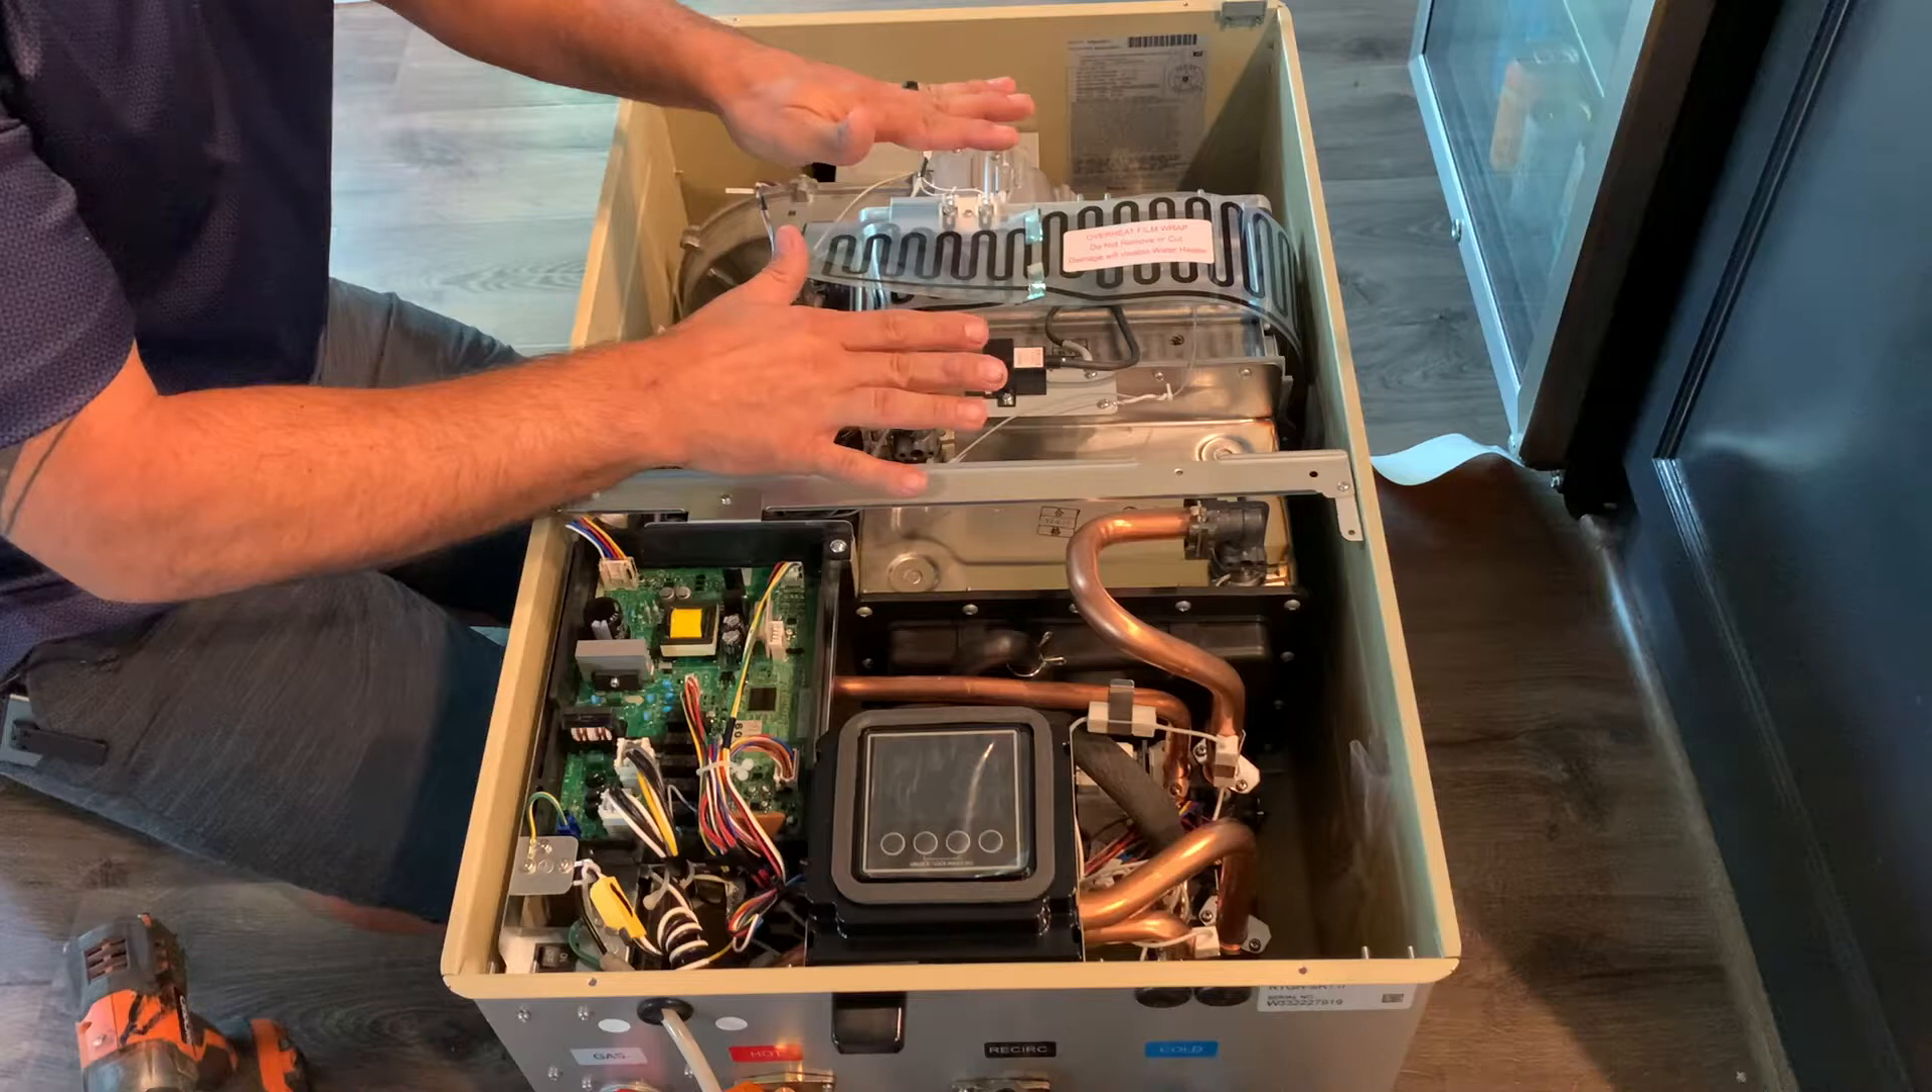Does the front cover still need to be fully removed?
No.